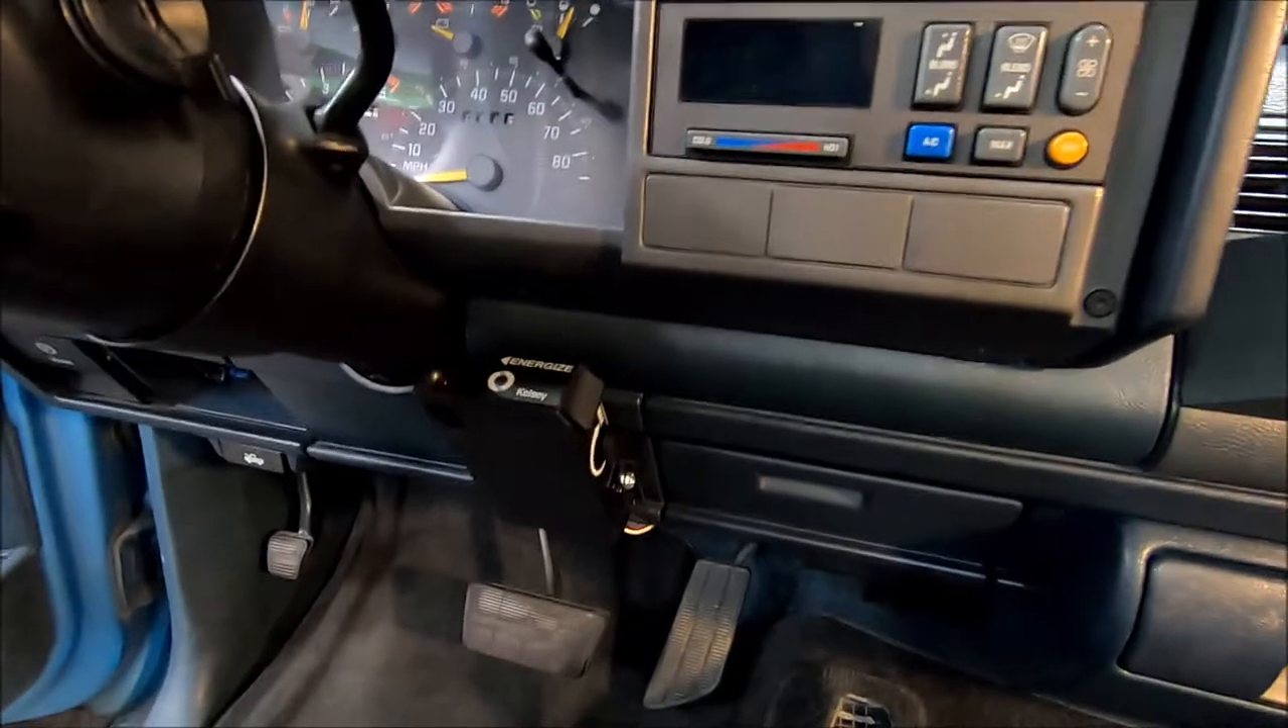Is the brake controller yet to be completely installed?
No.